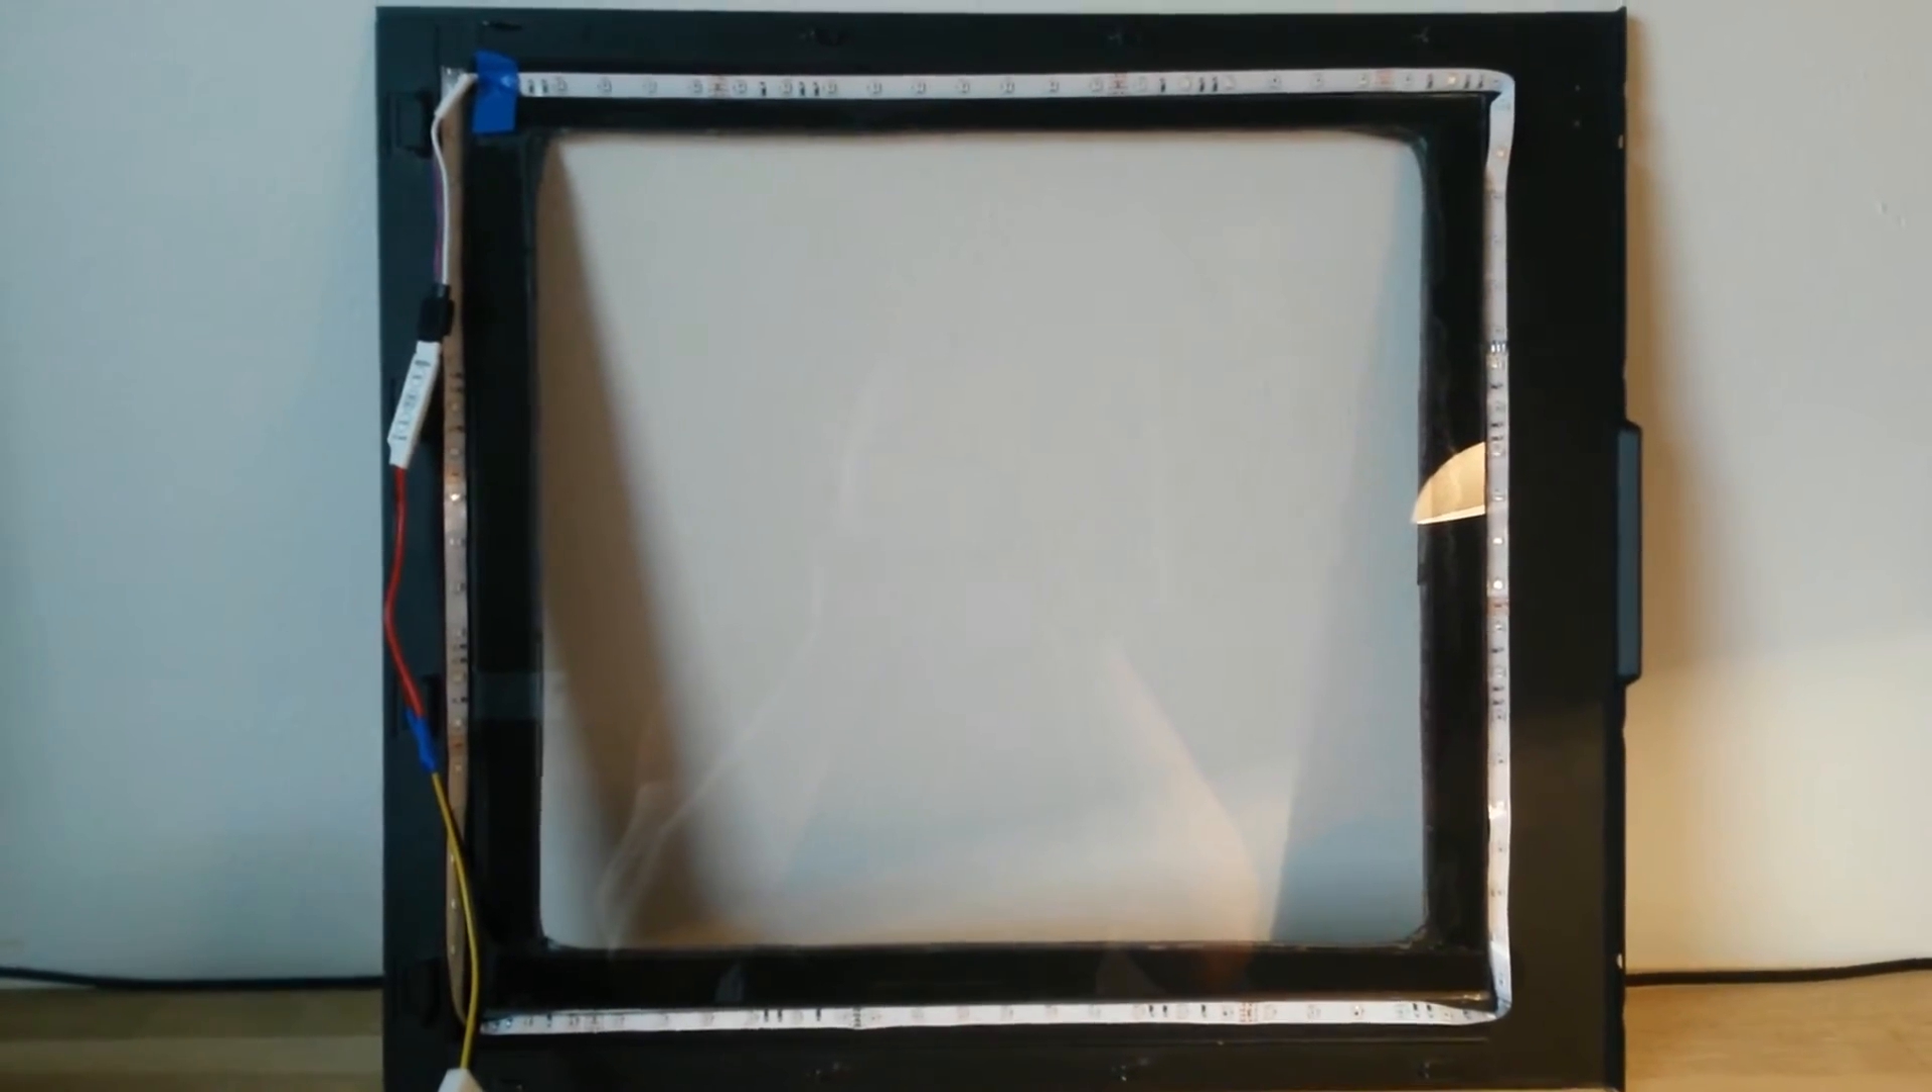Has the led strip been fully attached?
Yes.